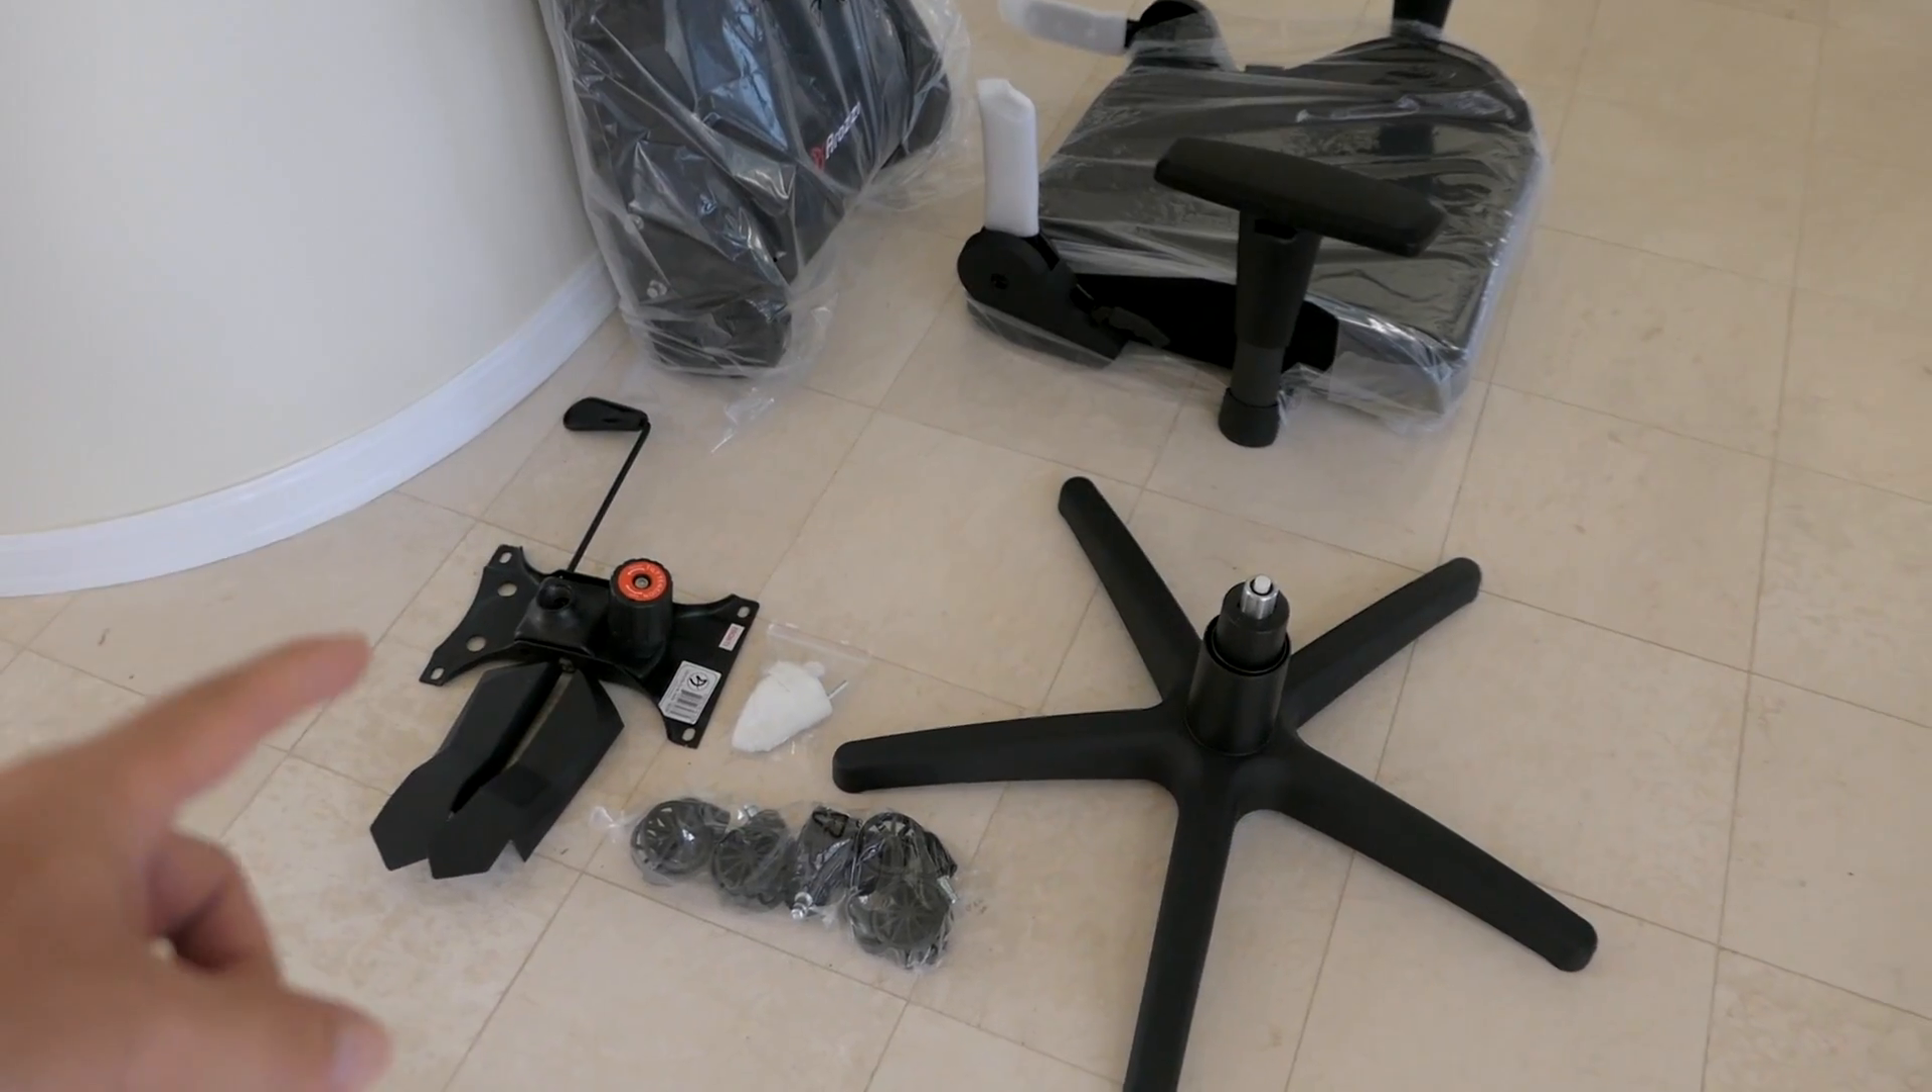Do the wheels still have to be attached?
Yes.